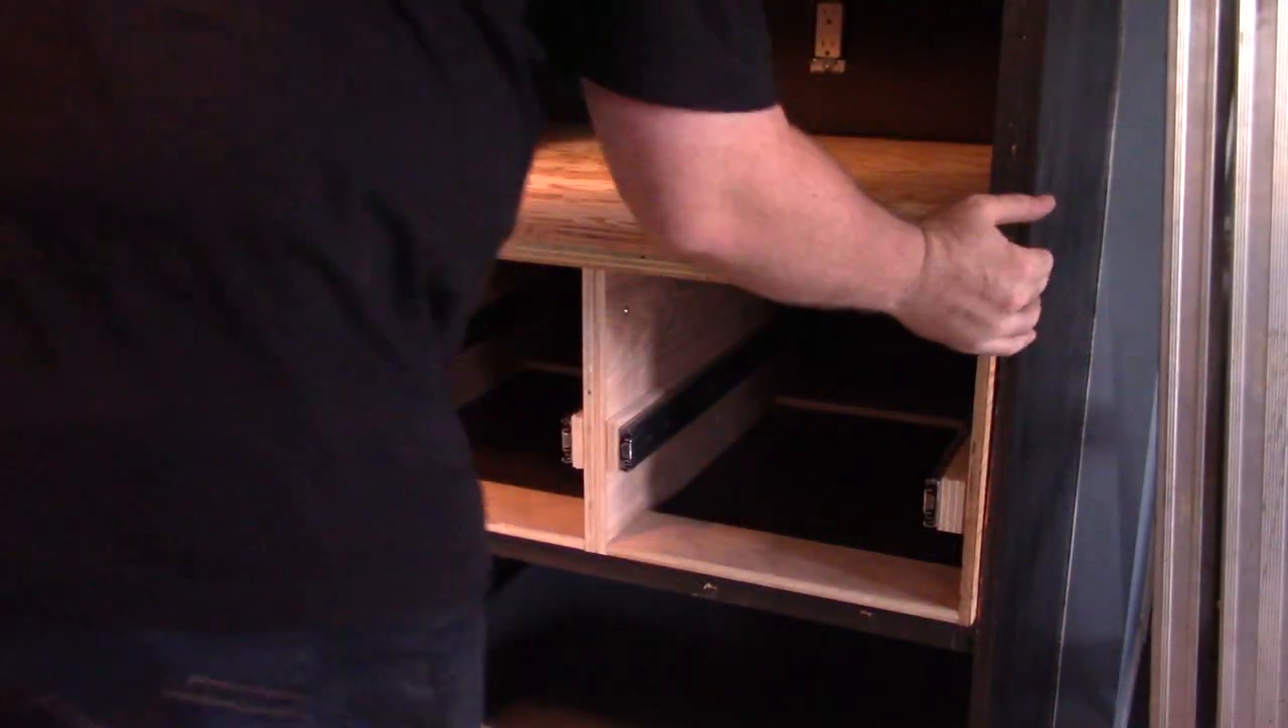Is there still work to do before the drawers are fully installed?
Yes.